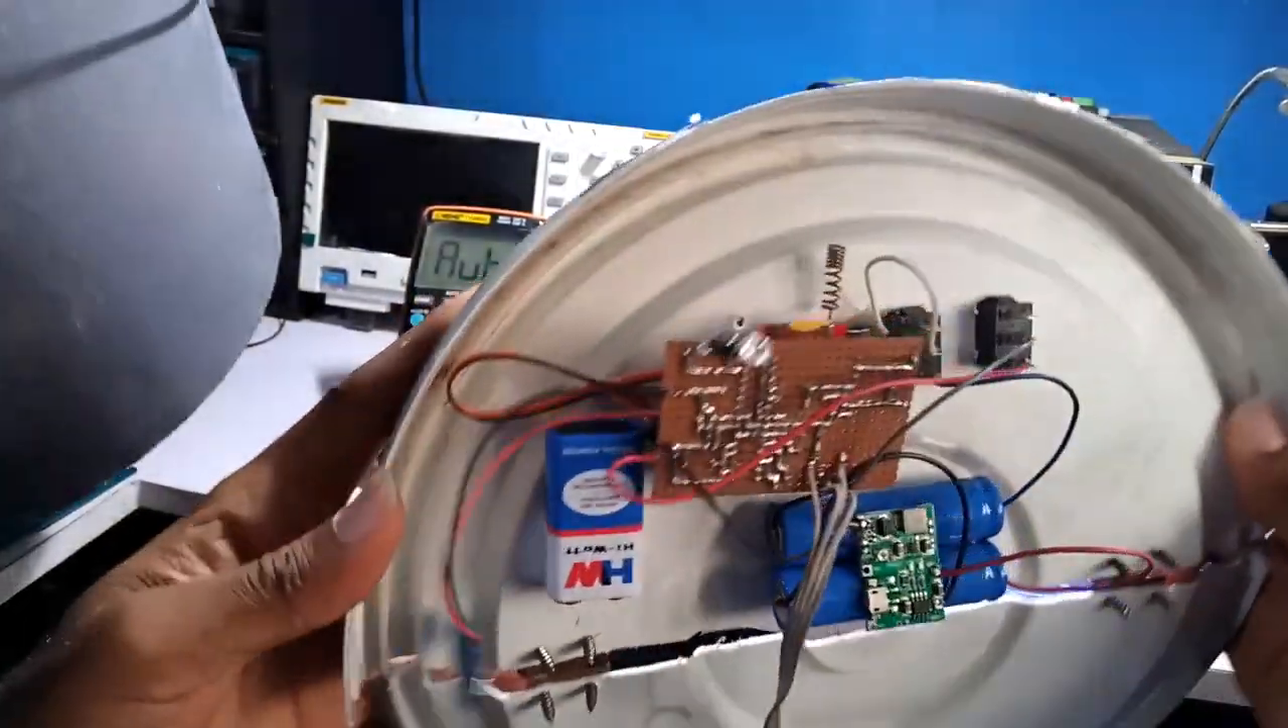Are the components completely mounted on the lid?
Yes.